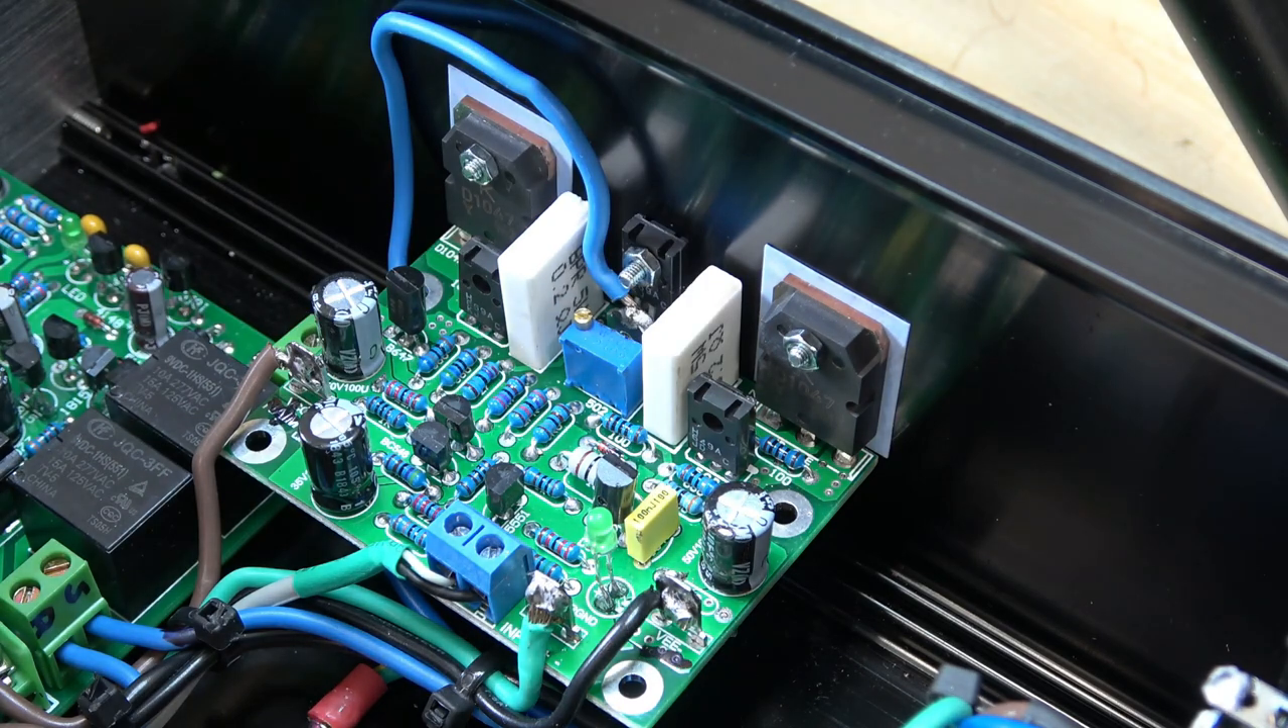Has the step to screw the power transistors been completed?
Yes.